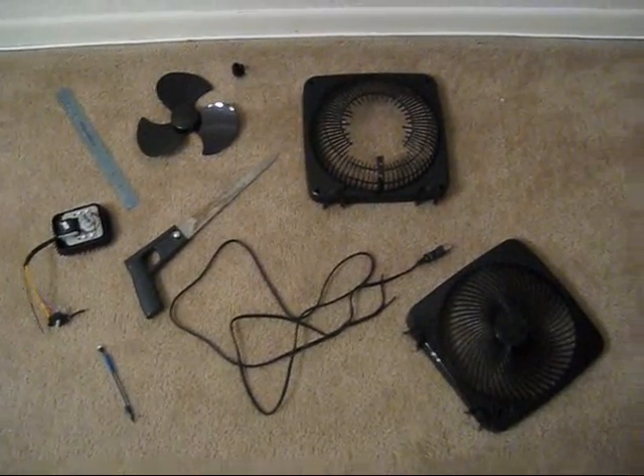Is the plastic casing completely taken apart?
Yes.